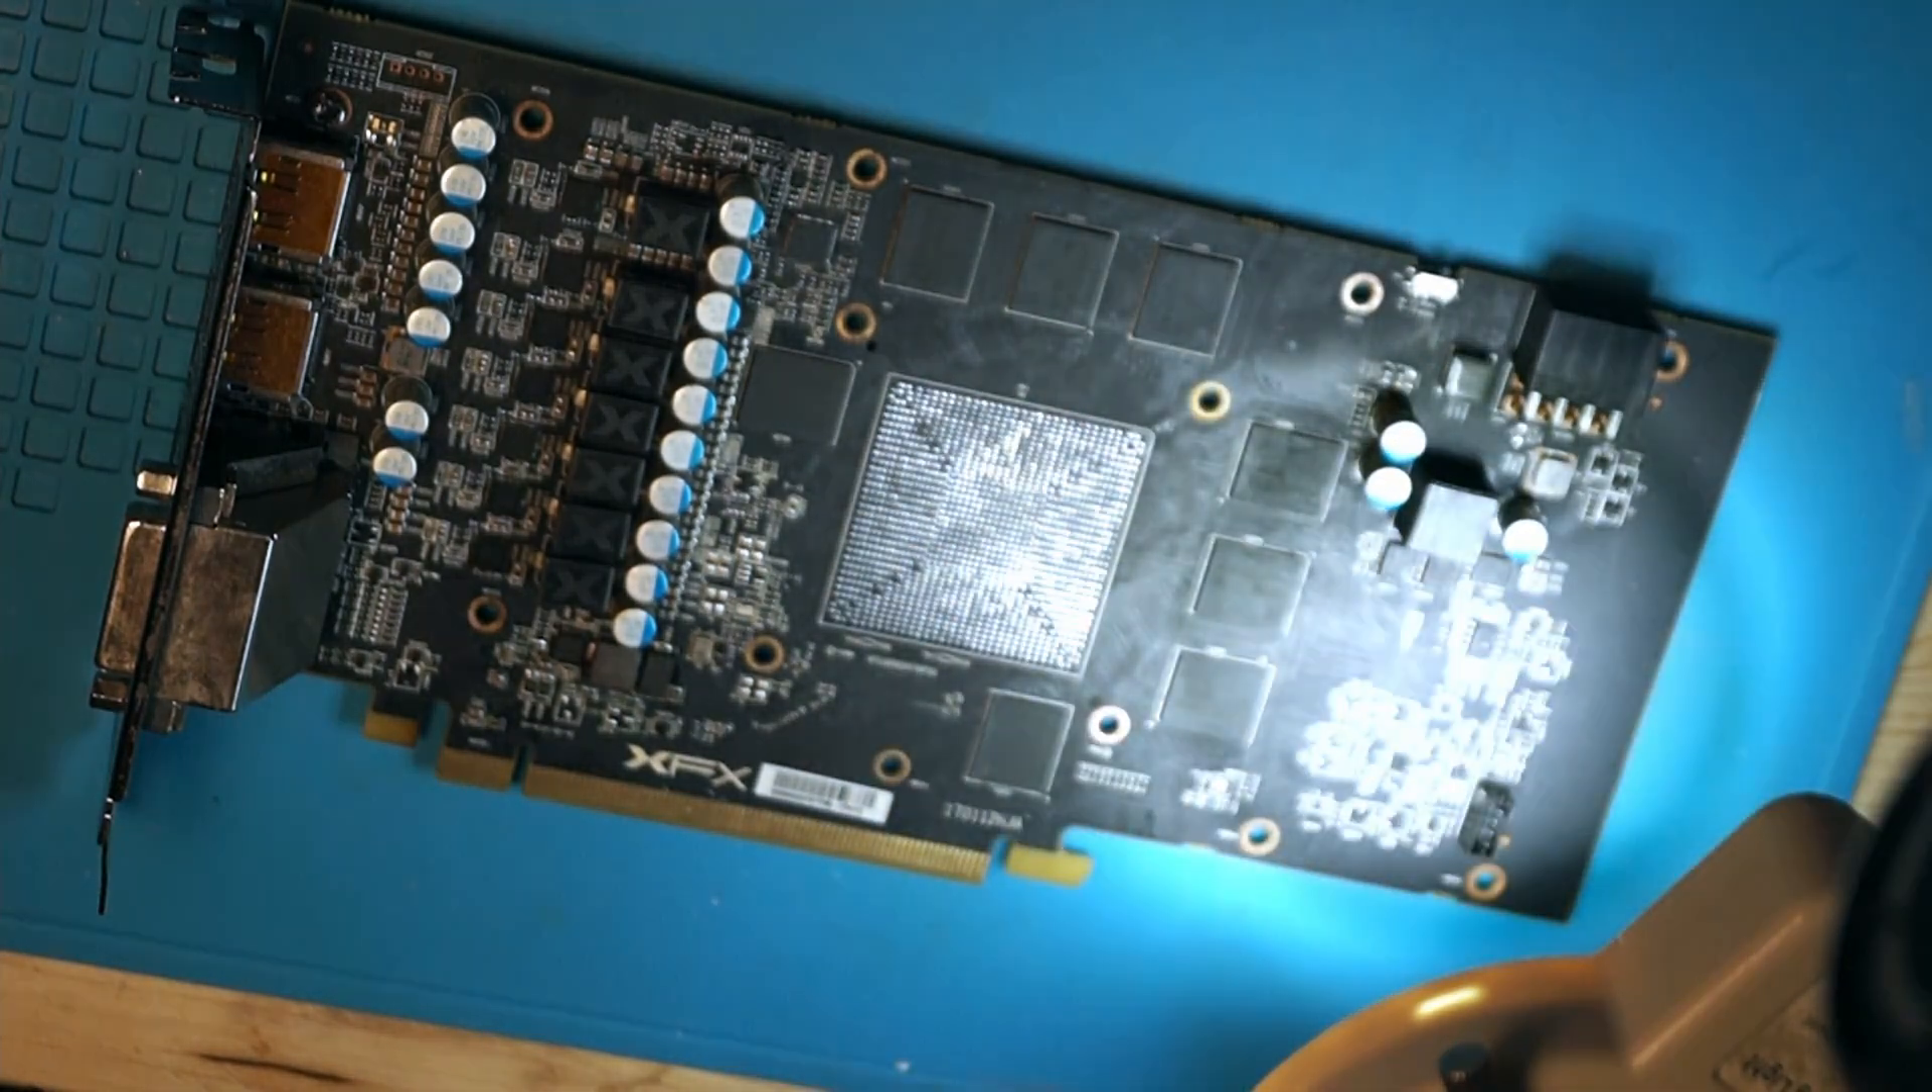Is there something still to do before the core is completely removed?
No.